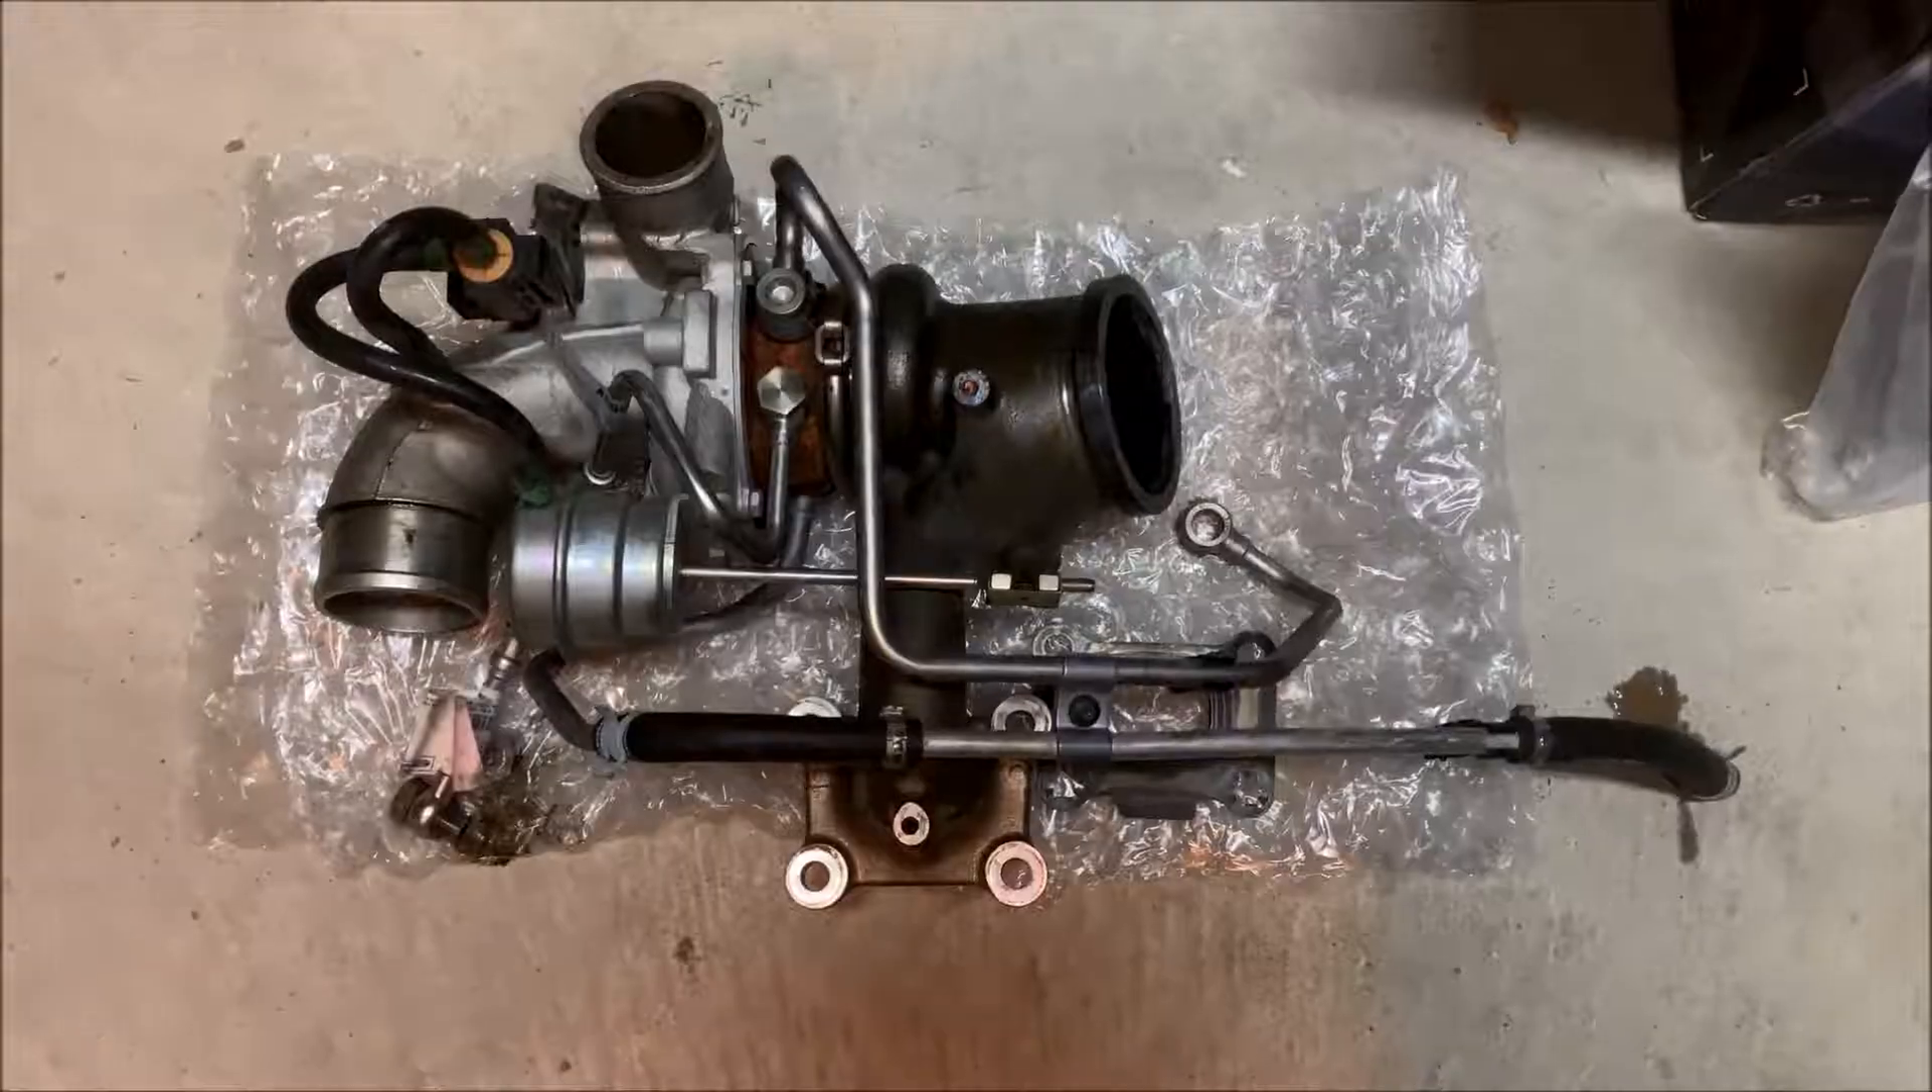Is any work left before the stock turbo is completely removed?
No.